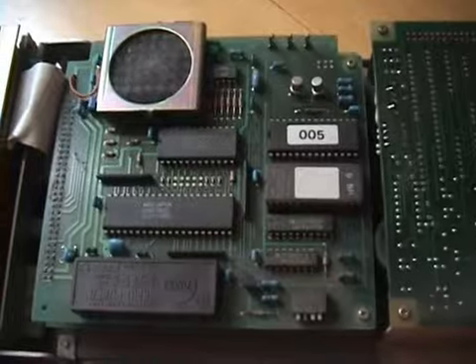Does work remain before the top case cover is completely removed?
No.